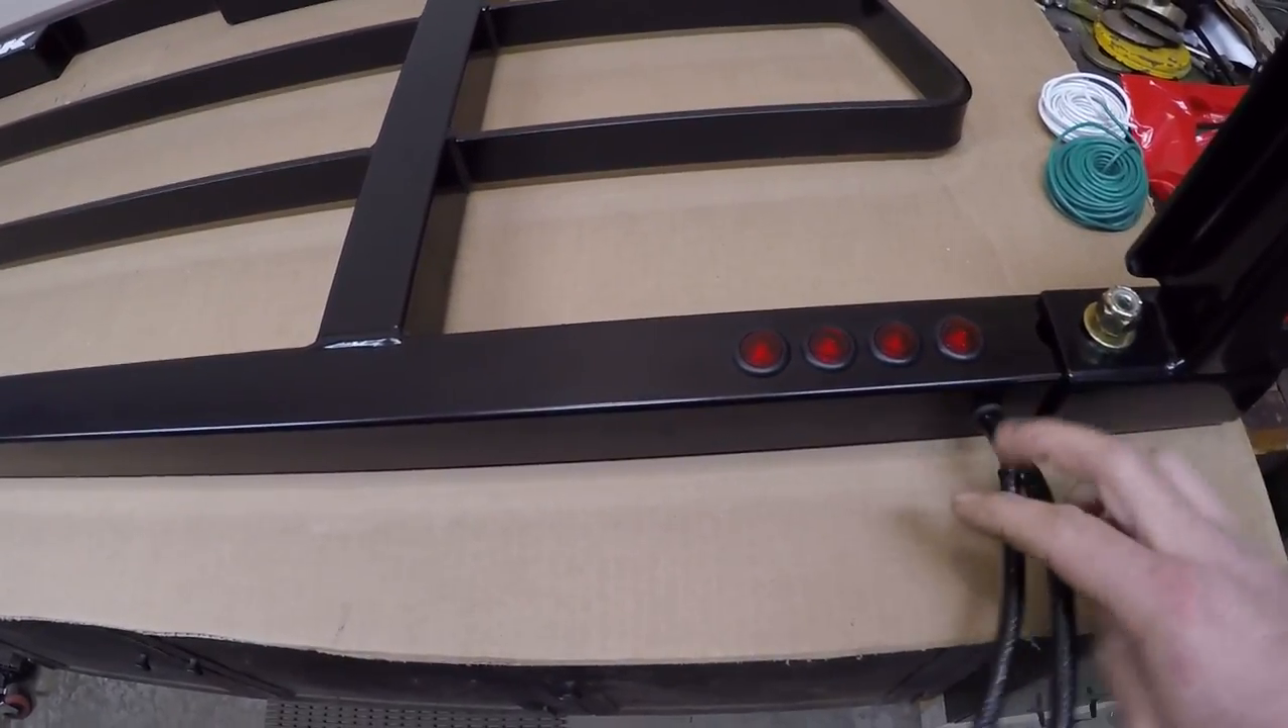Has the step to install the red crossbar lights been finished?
Yes.